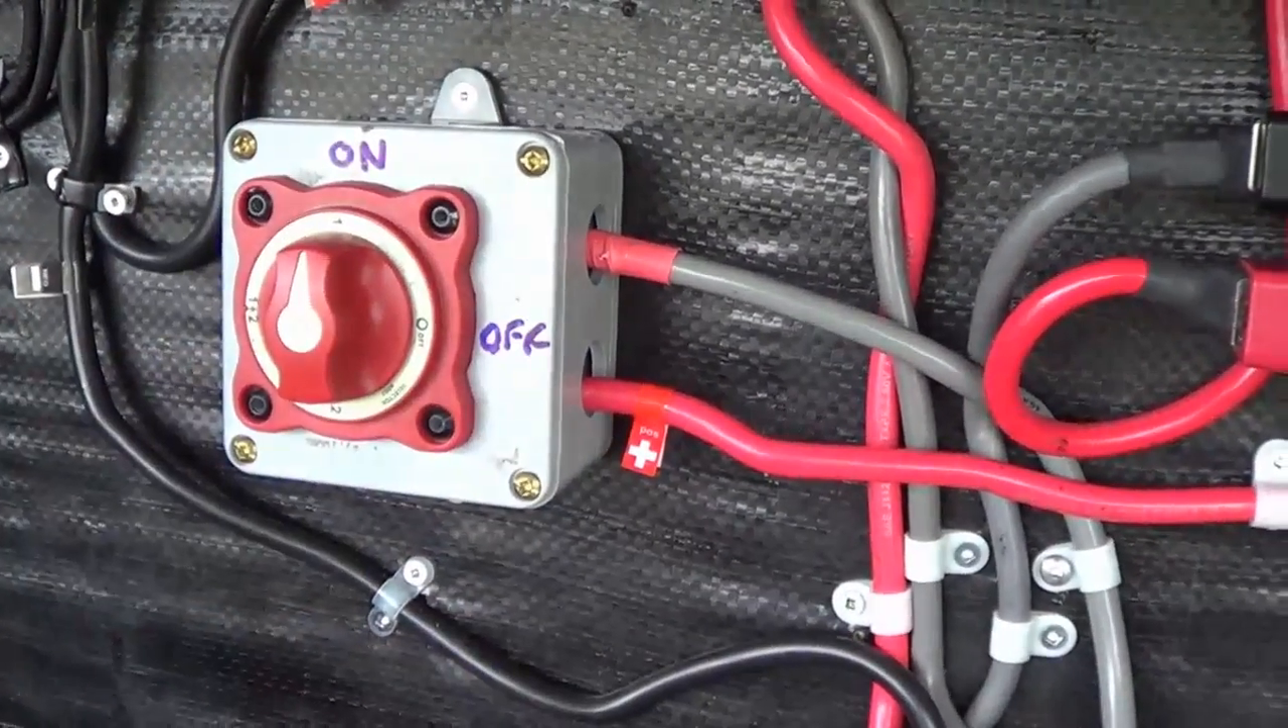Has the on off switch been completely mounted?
Yes.